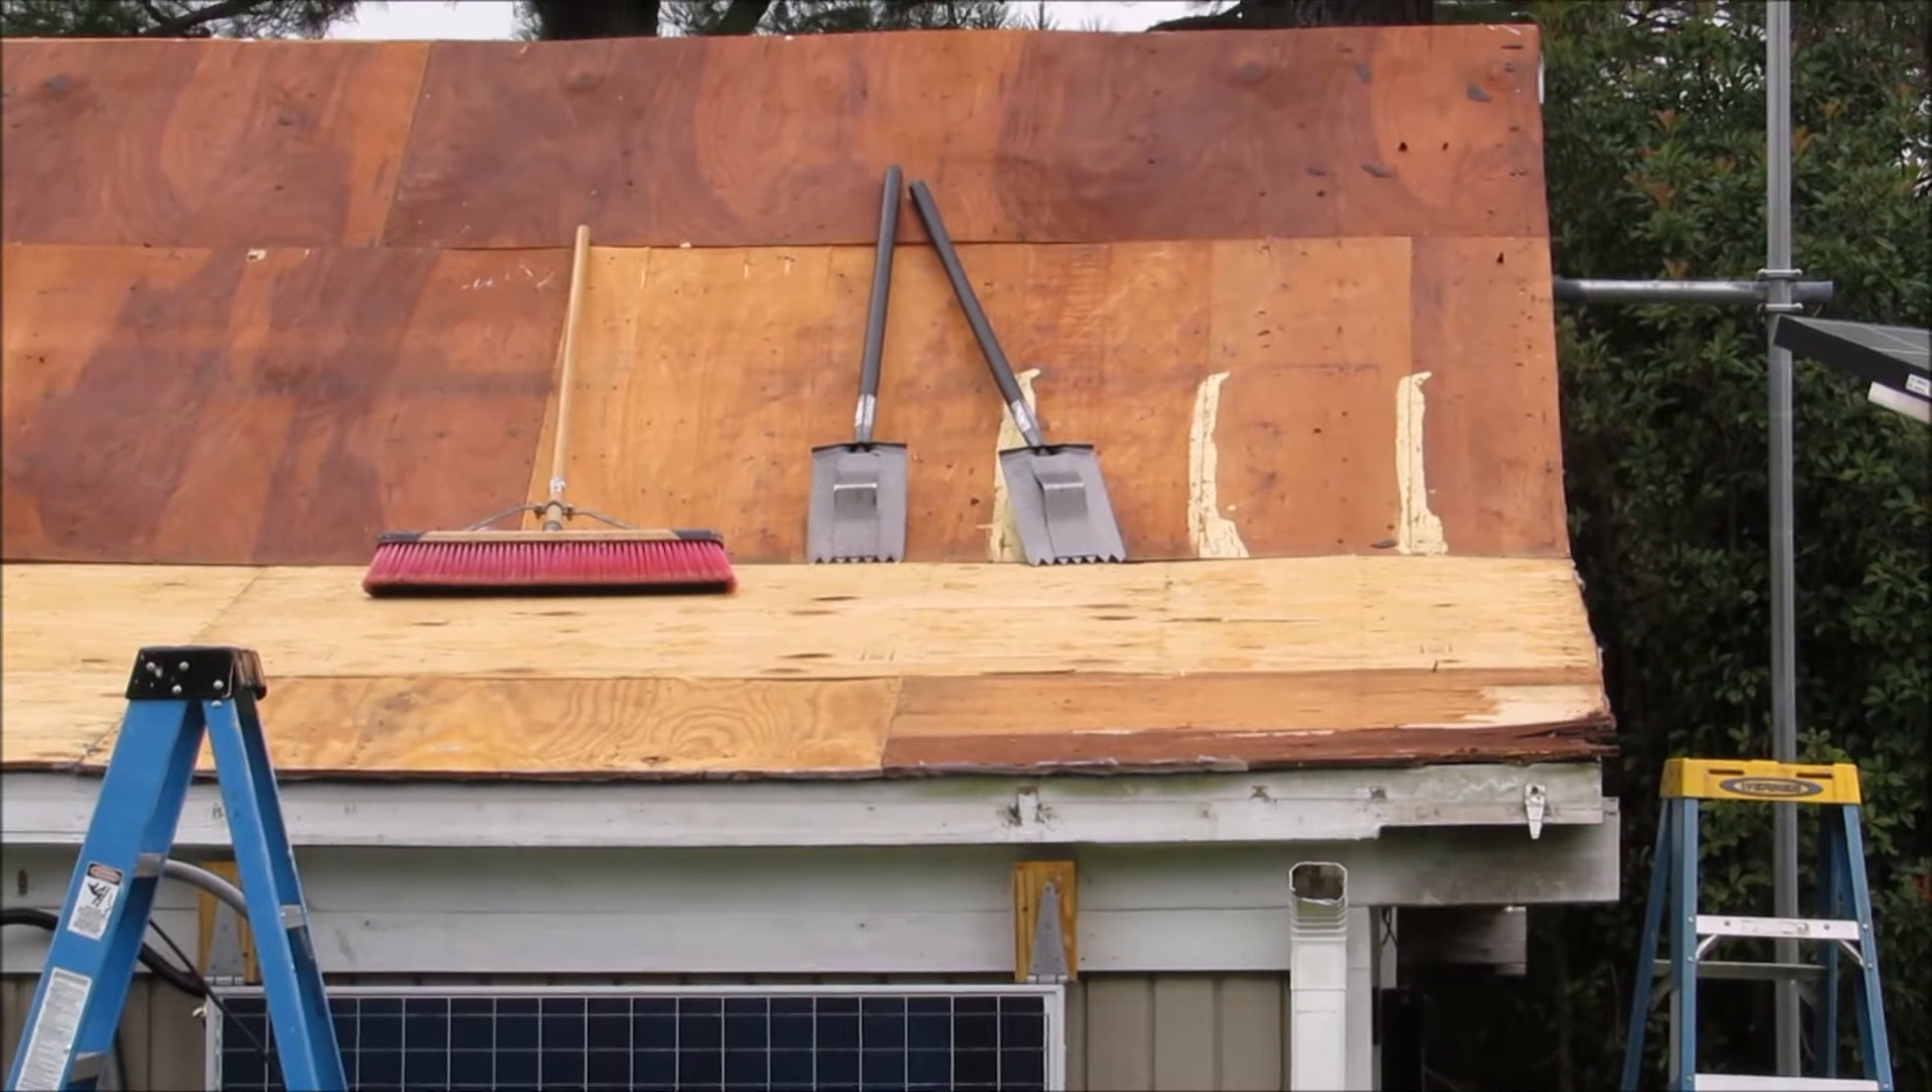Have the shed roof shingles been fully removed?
Yes.